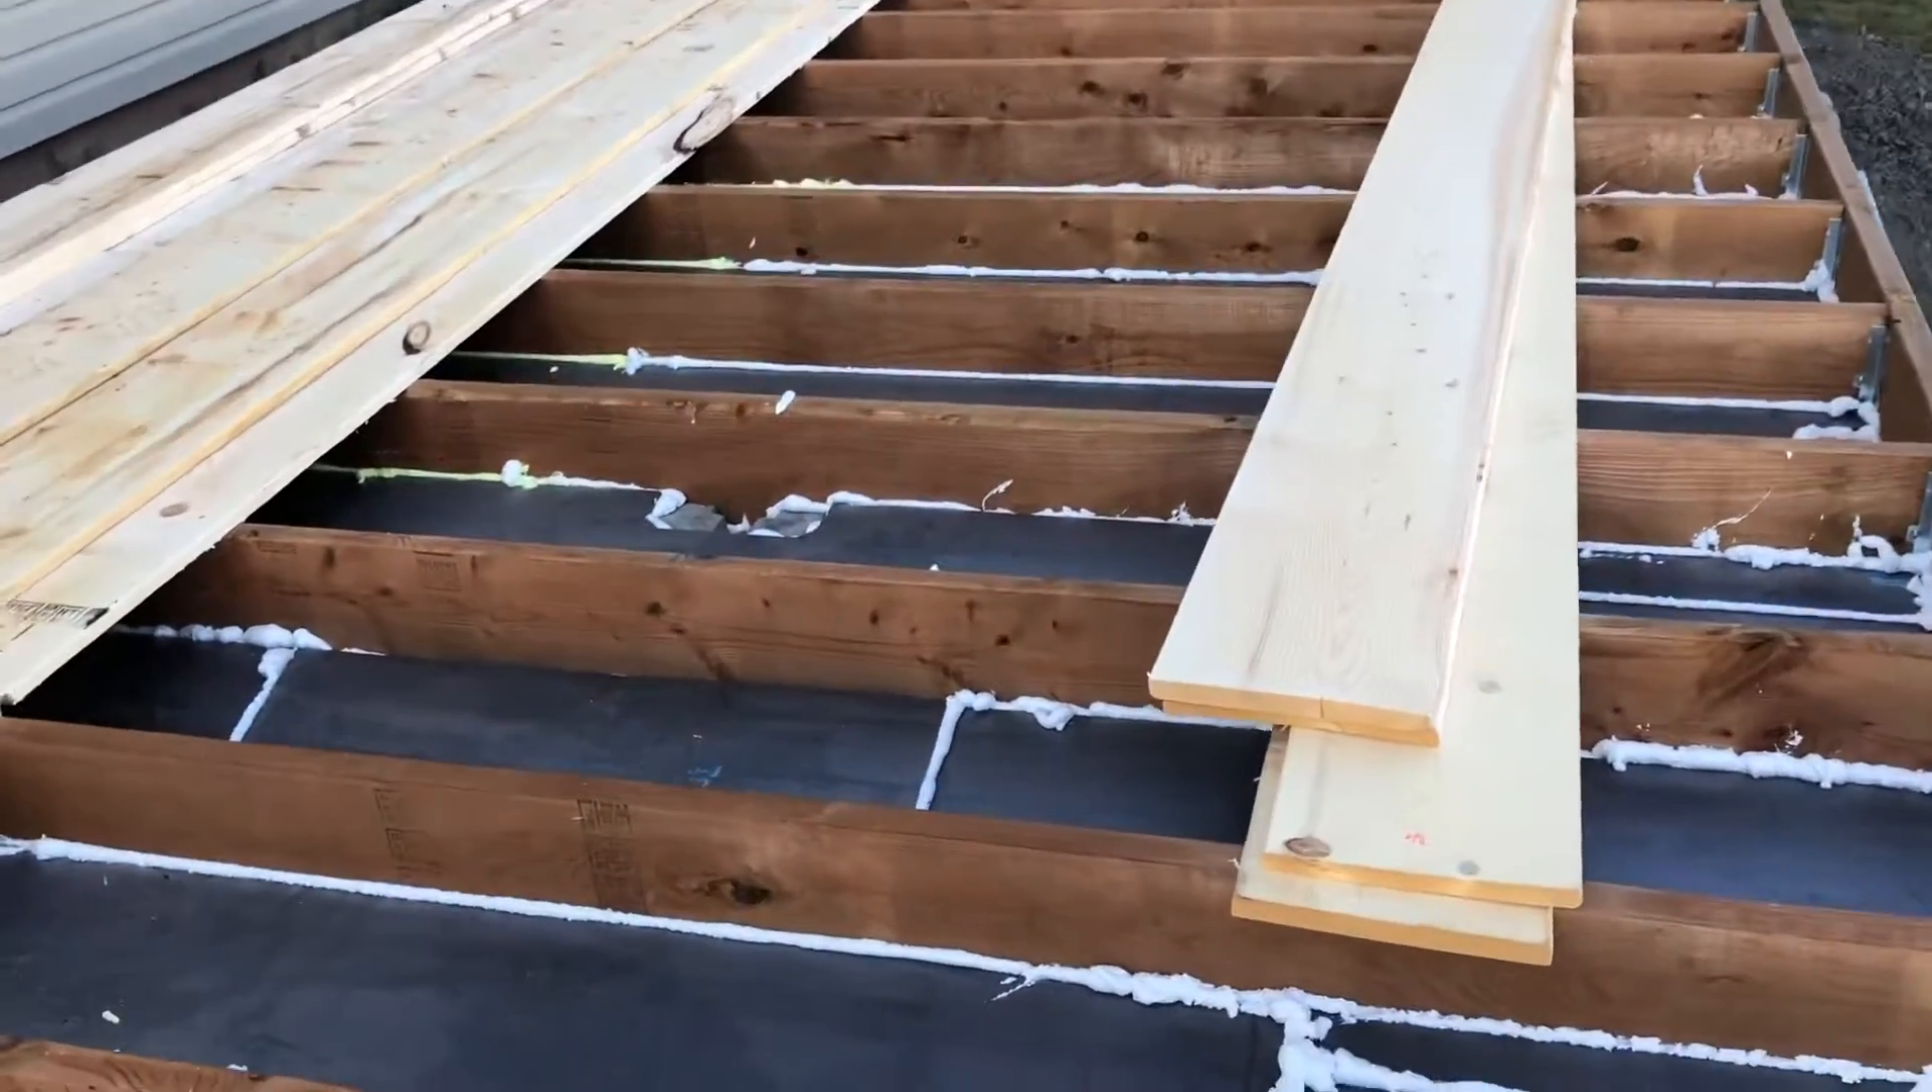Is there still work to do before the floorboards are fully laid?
Yes.